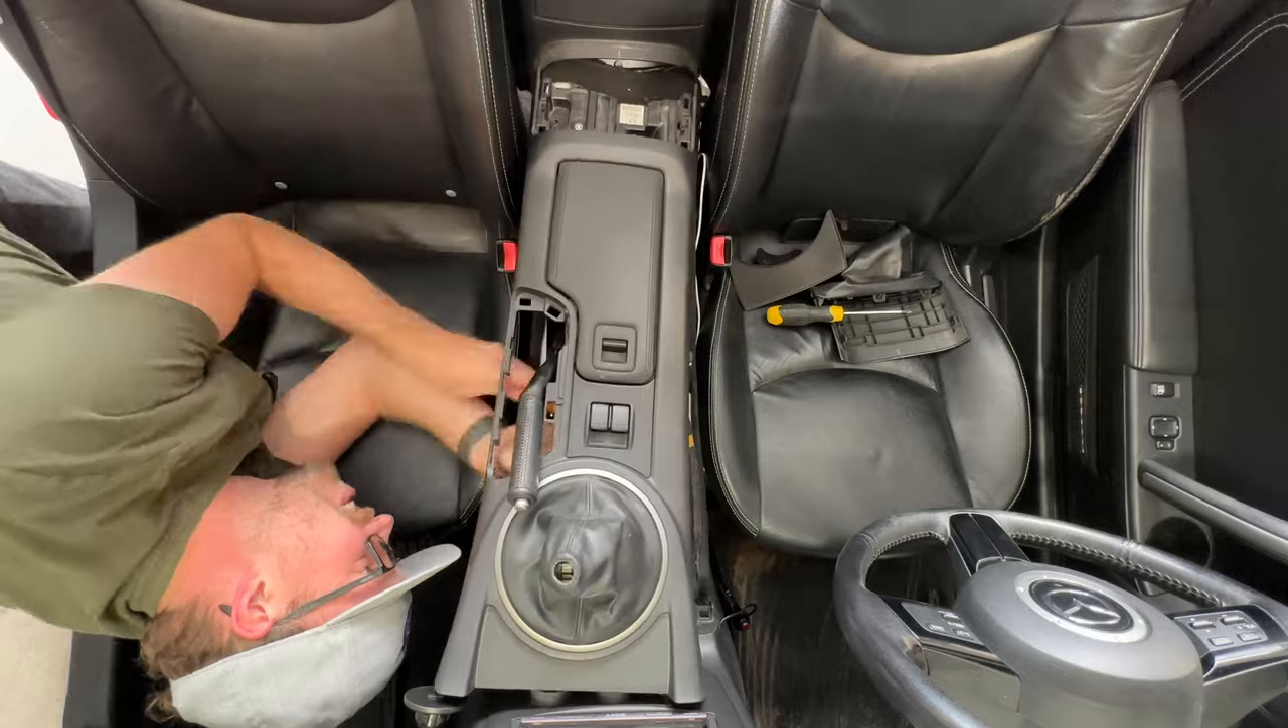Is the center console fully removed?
No.